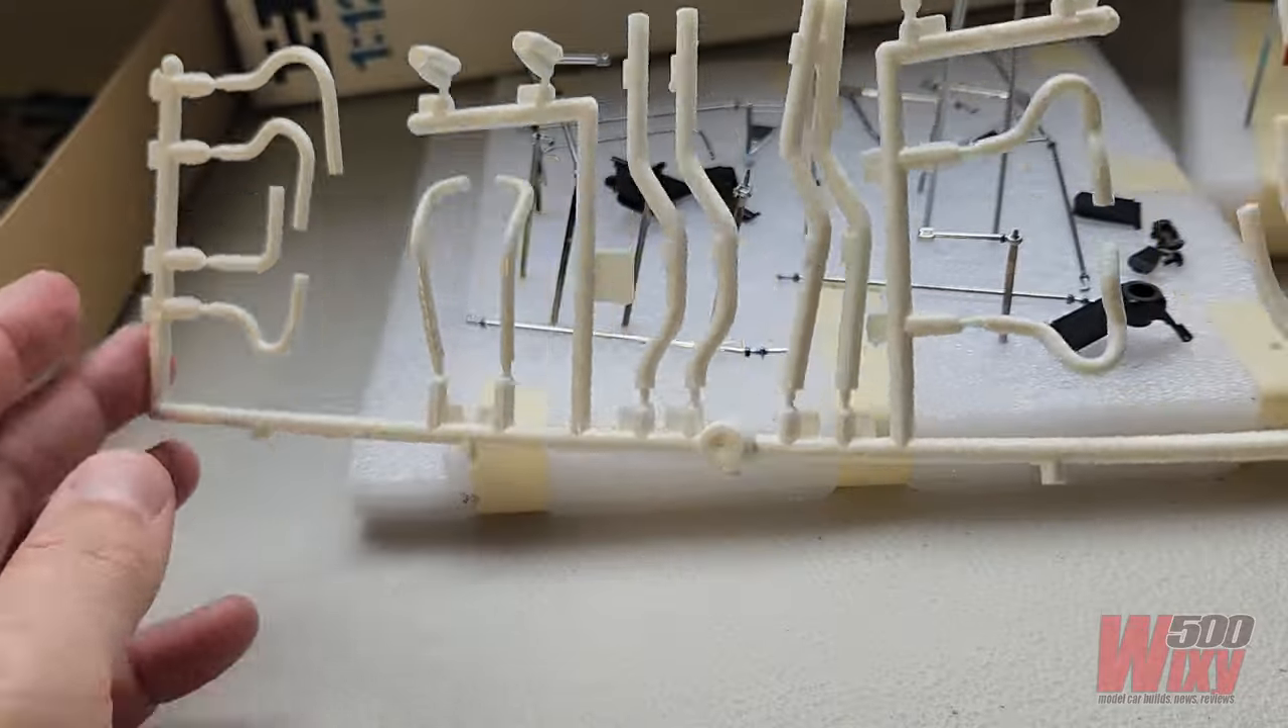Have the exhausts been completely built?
No.